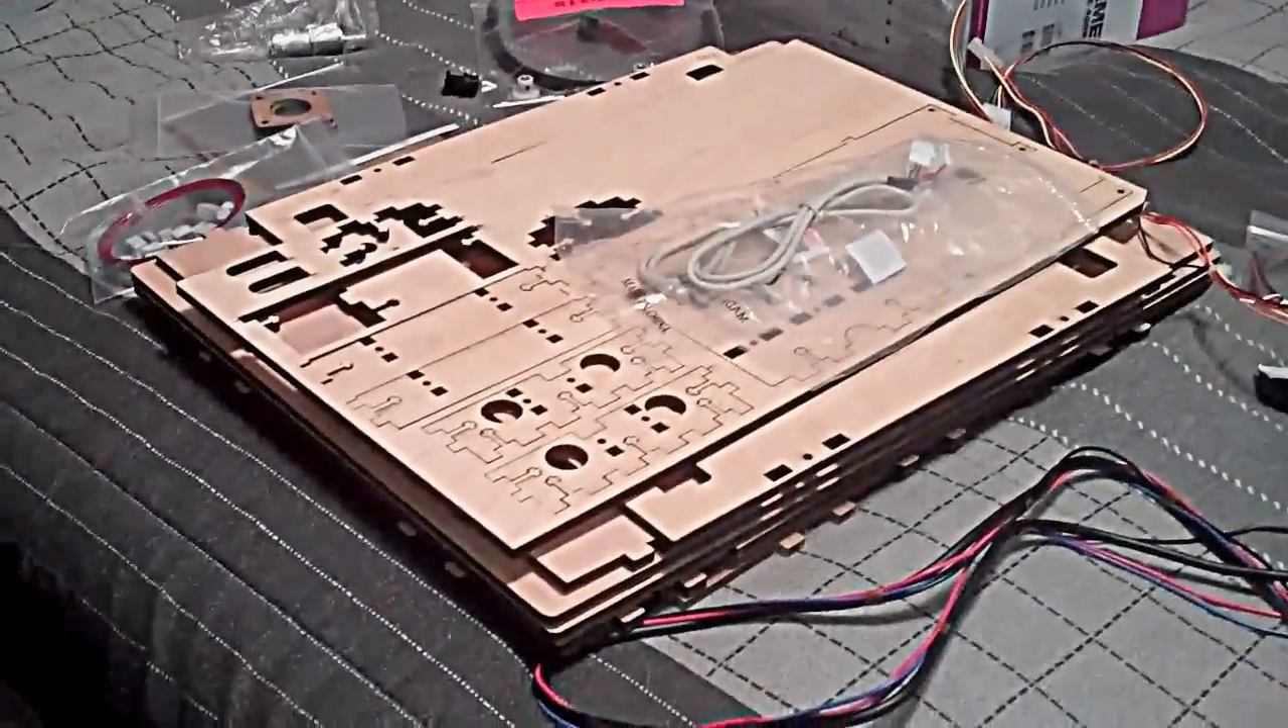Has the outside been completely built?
No.